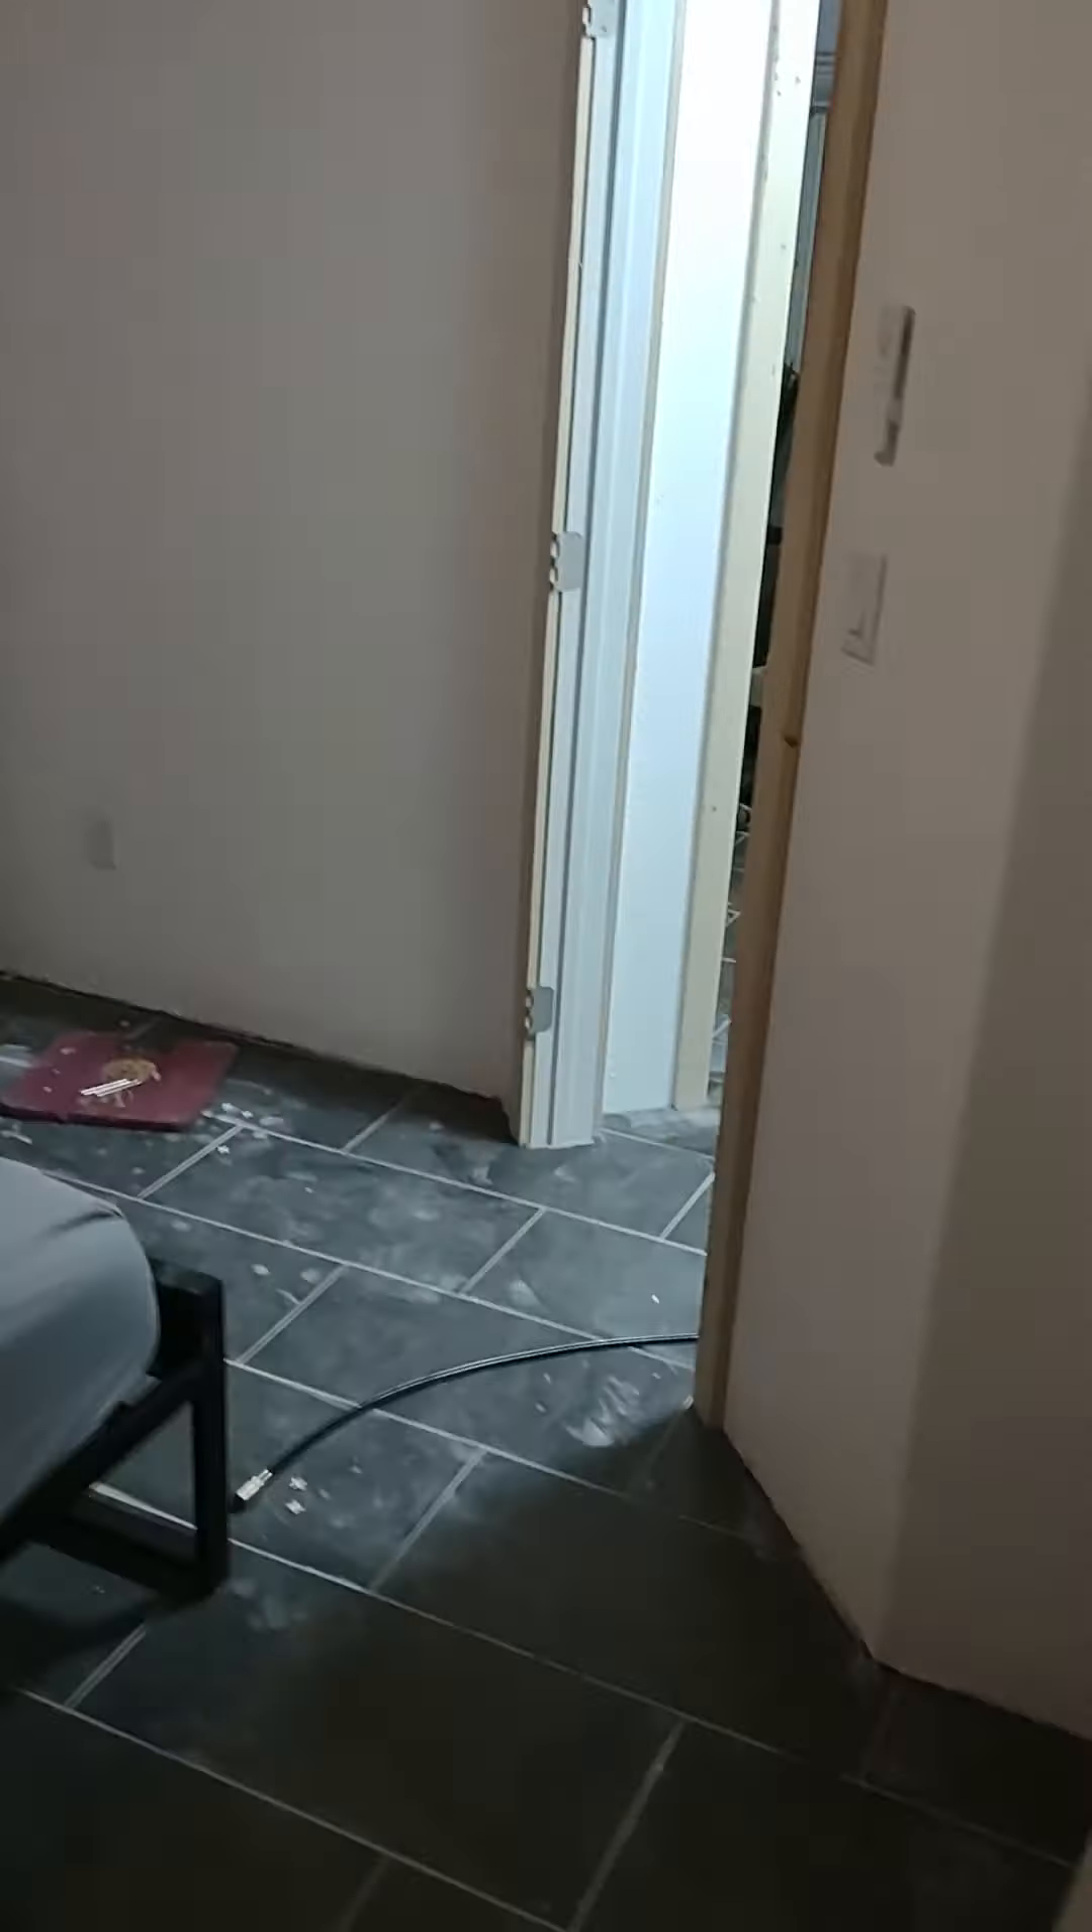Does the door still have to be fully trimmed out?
Yes.